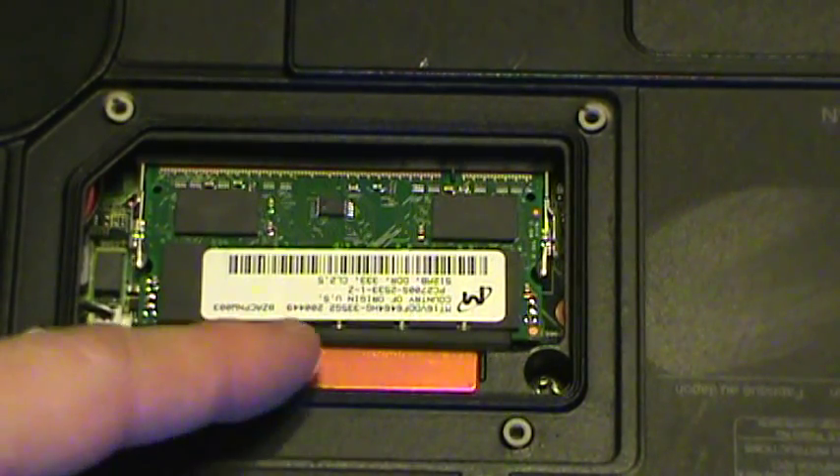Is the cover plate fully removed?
Yes.